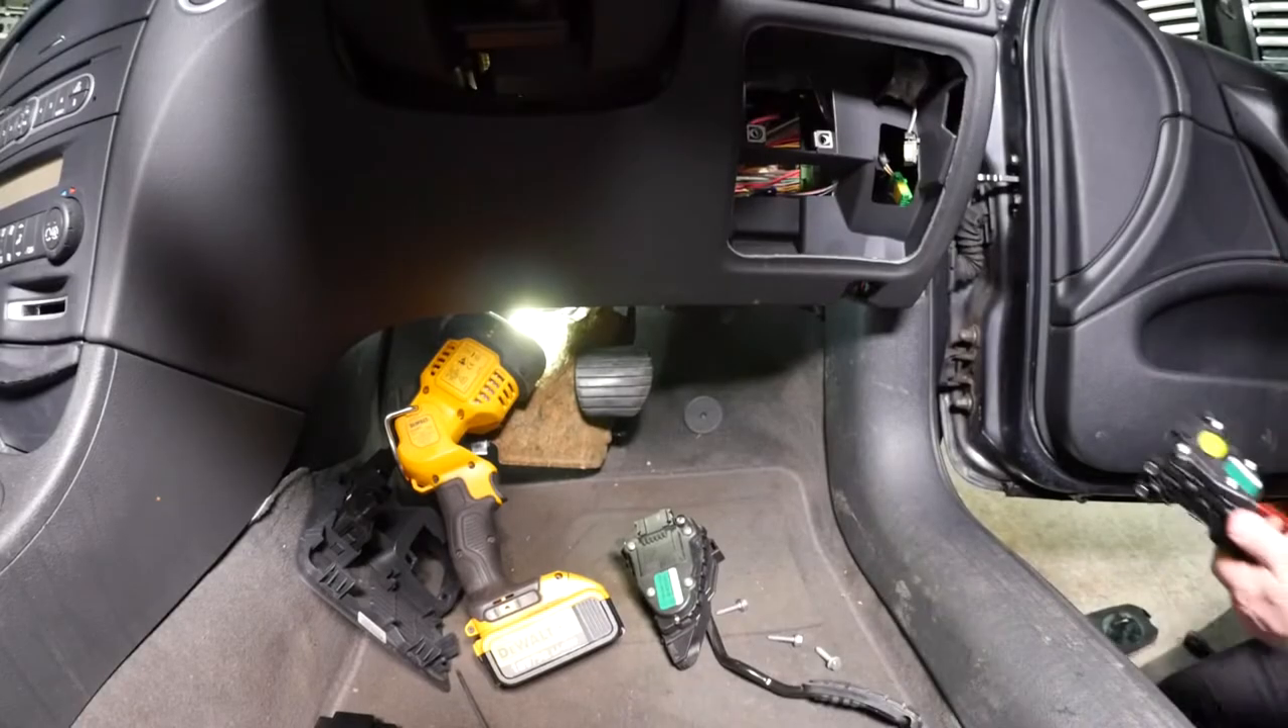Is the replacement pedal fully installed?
No.